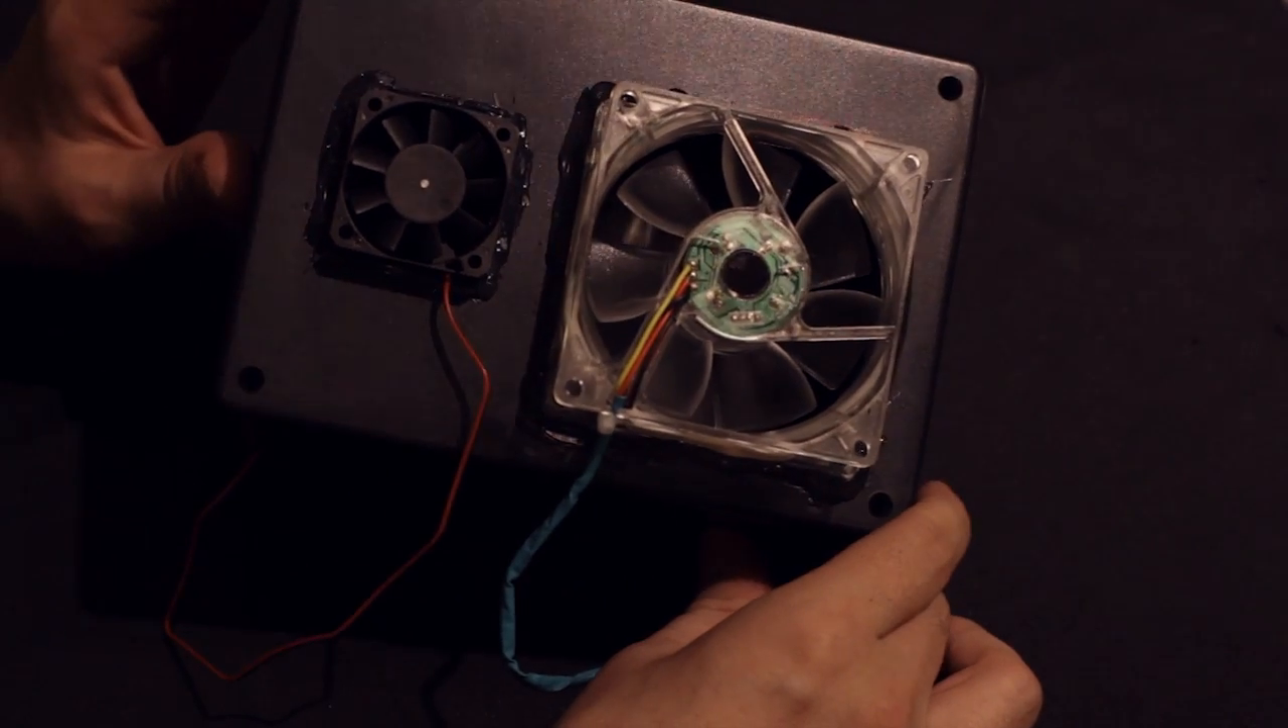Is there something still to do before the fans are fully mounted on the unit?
No.